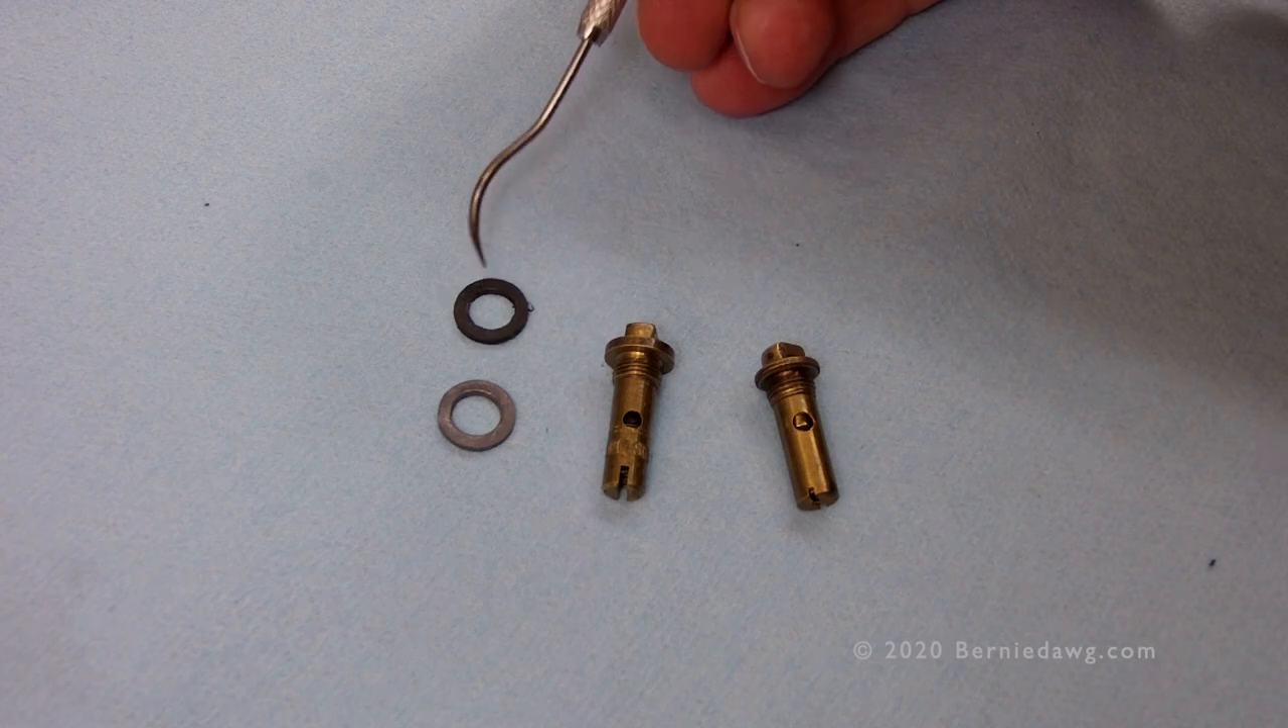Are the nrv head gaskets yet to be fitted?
Yes.